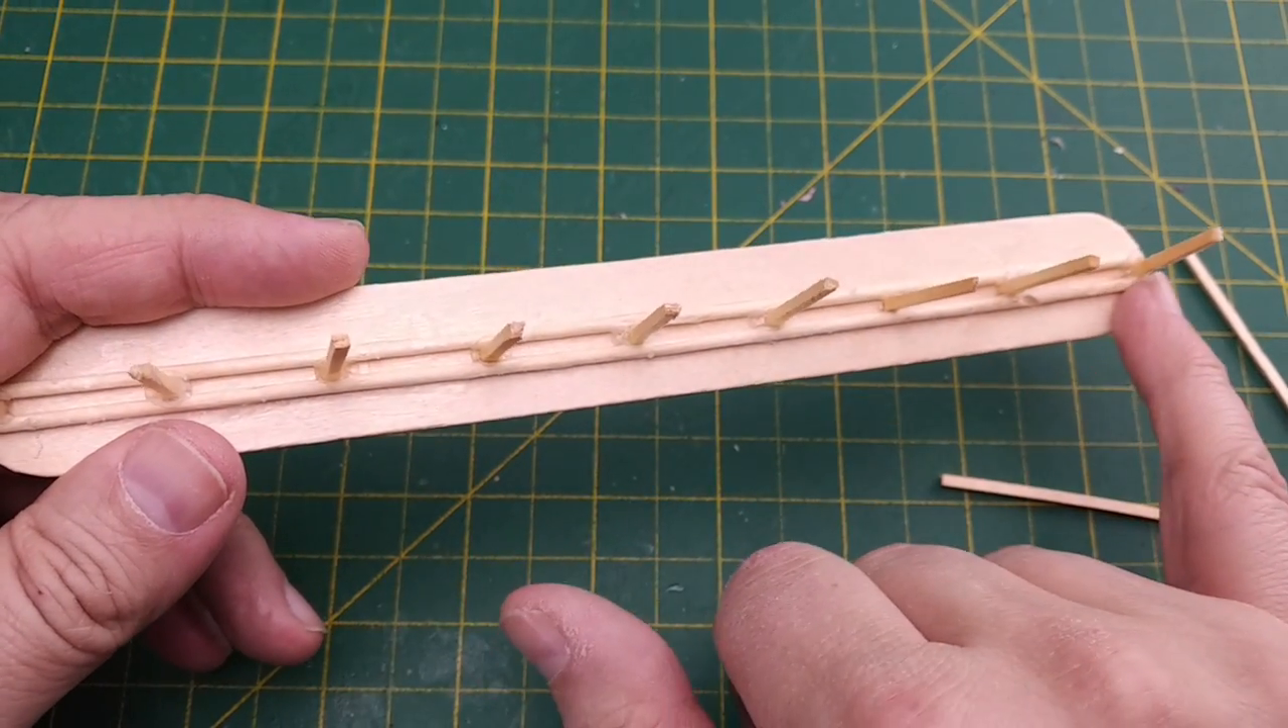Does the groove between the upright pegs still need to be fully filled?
Yes.